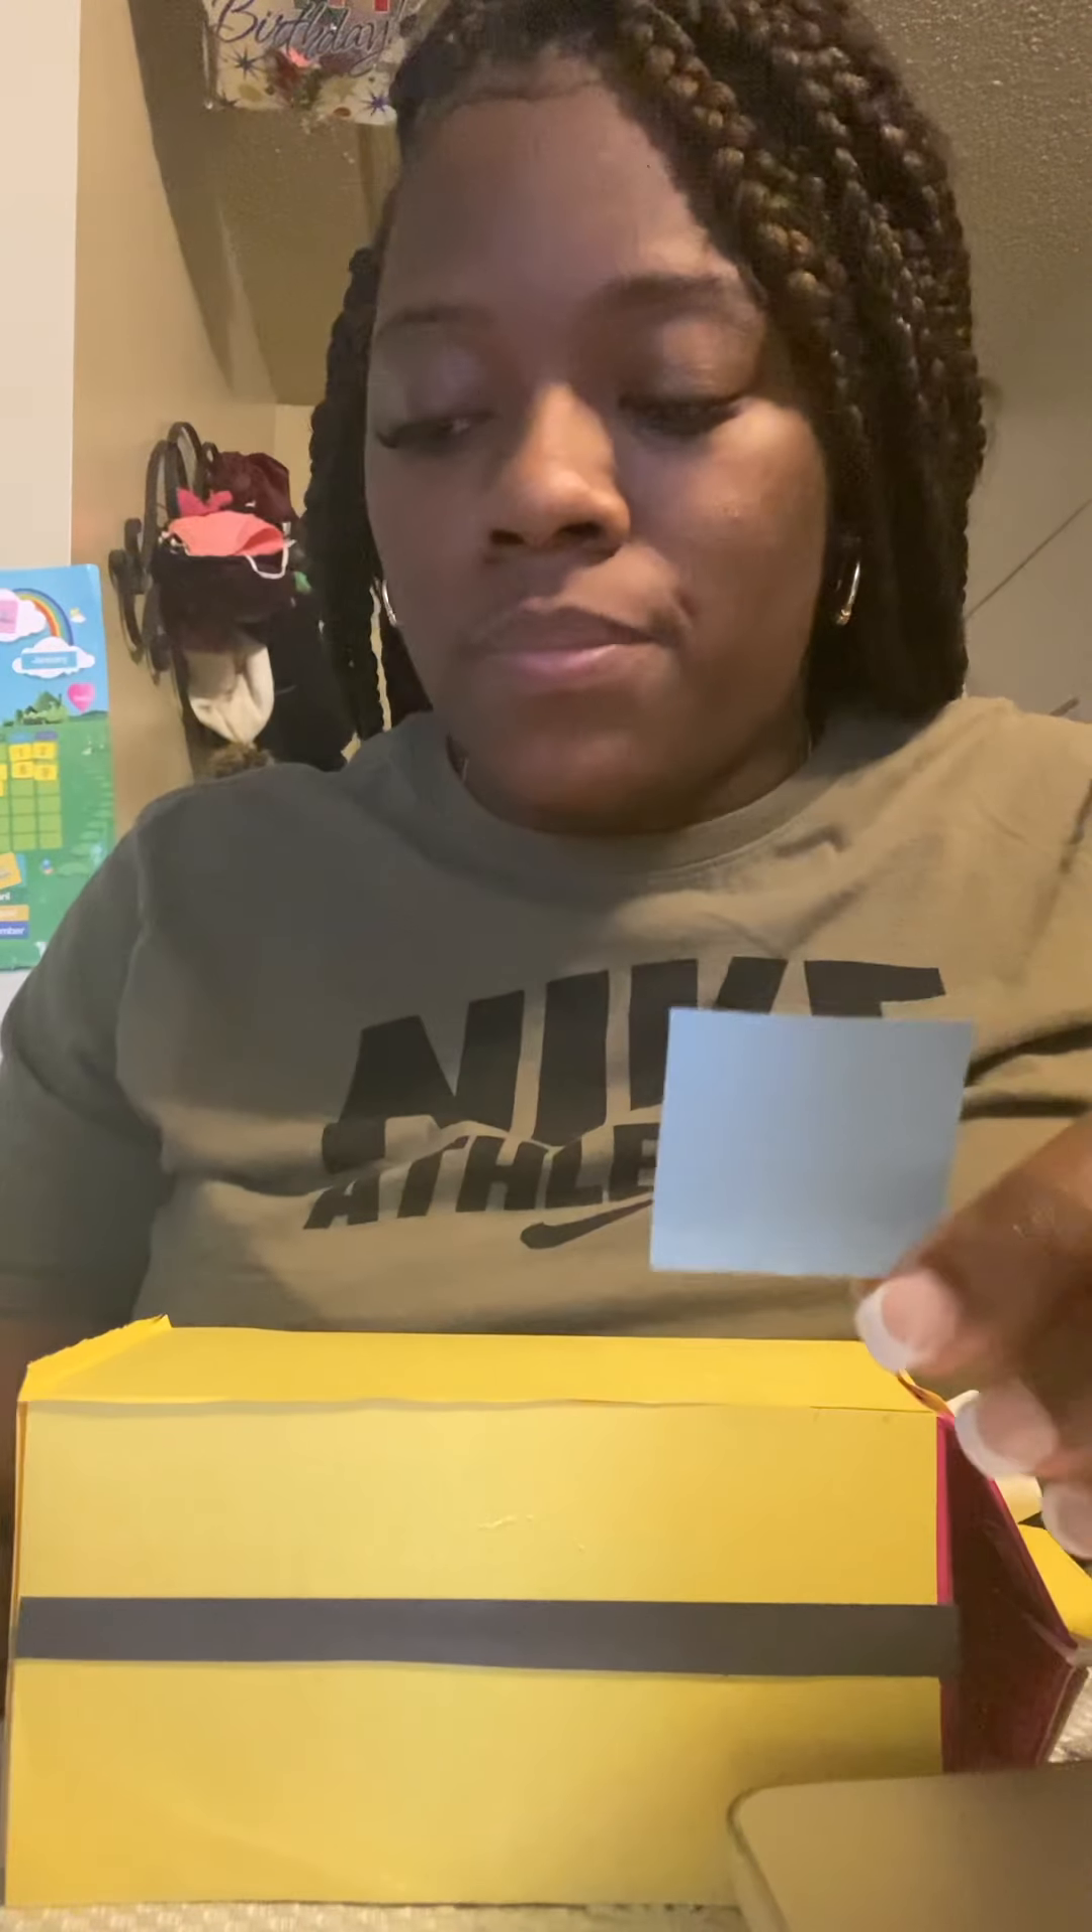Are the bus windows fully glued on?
No.